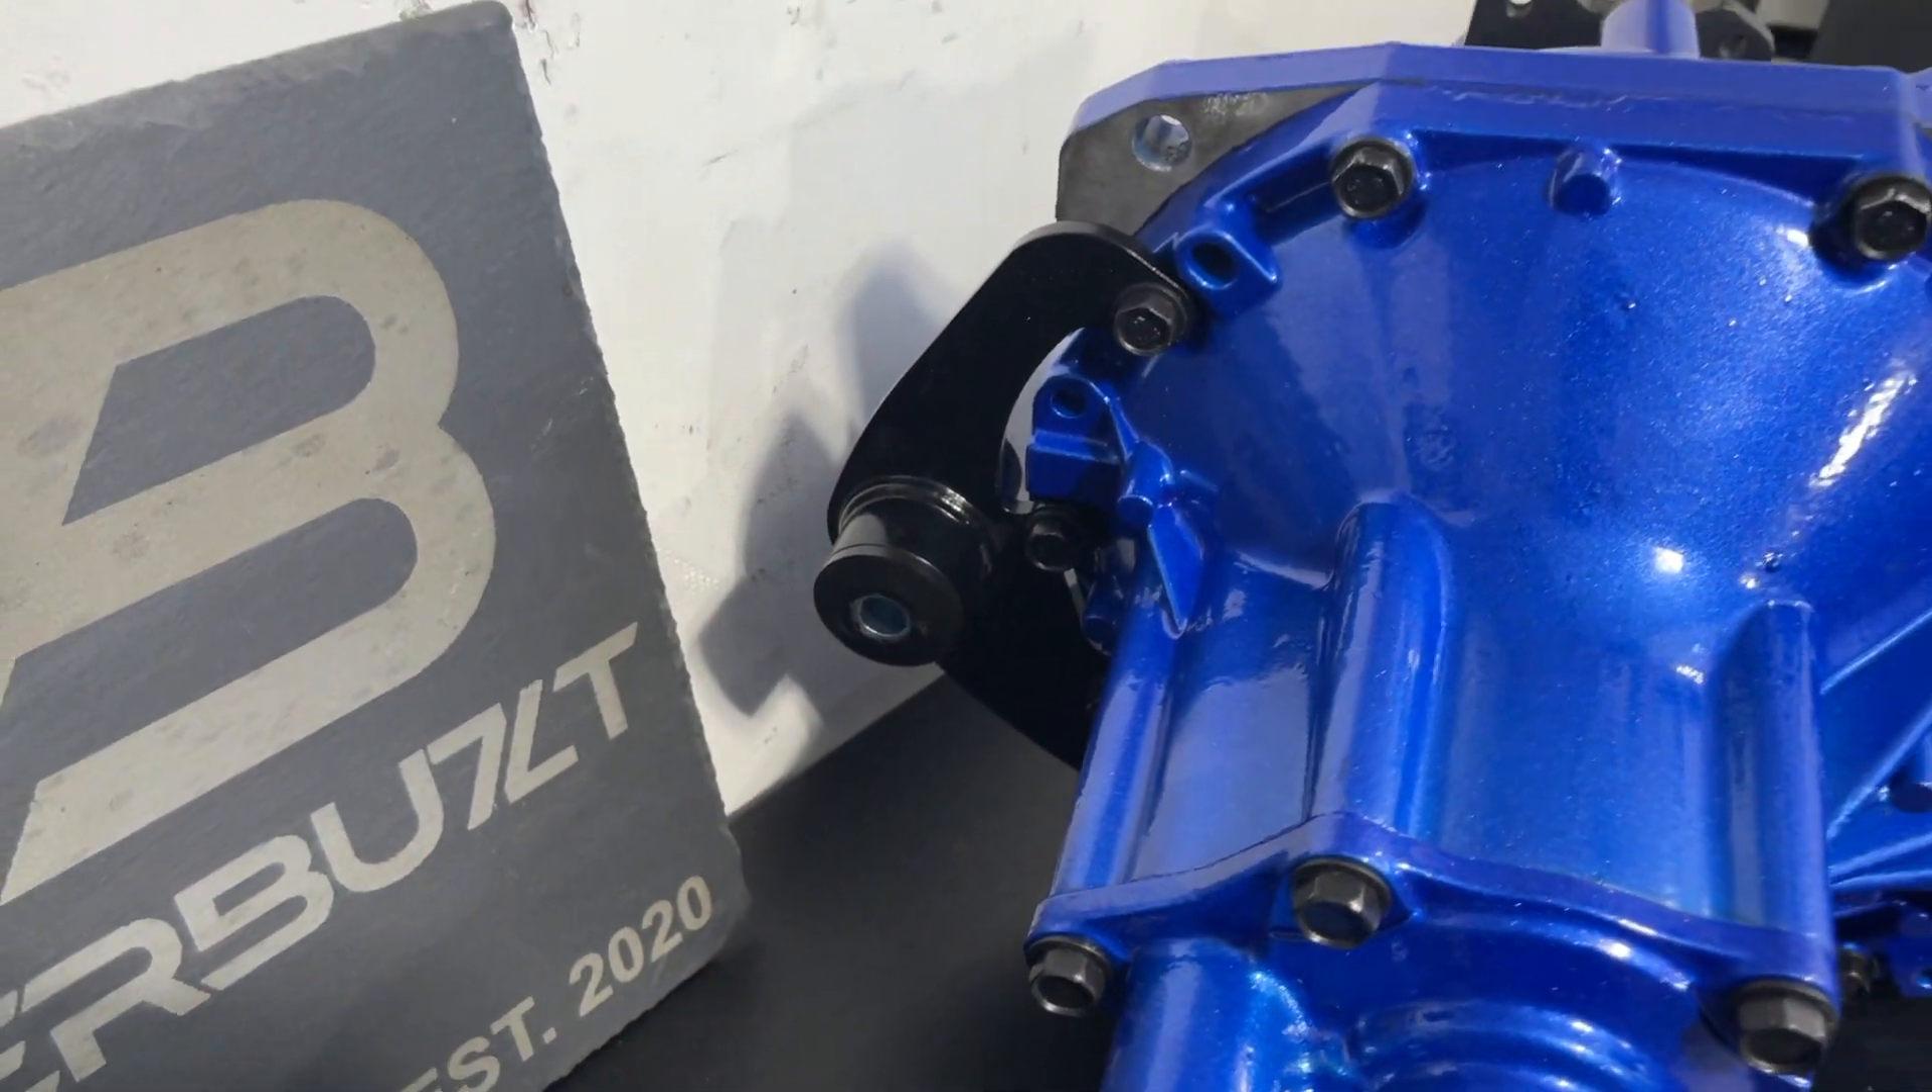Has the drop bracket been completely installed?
Yes.